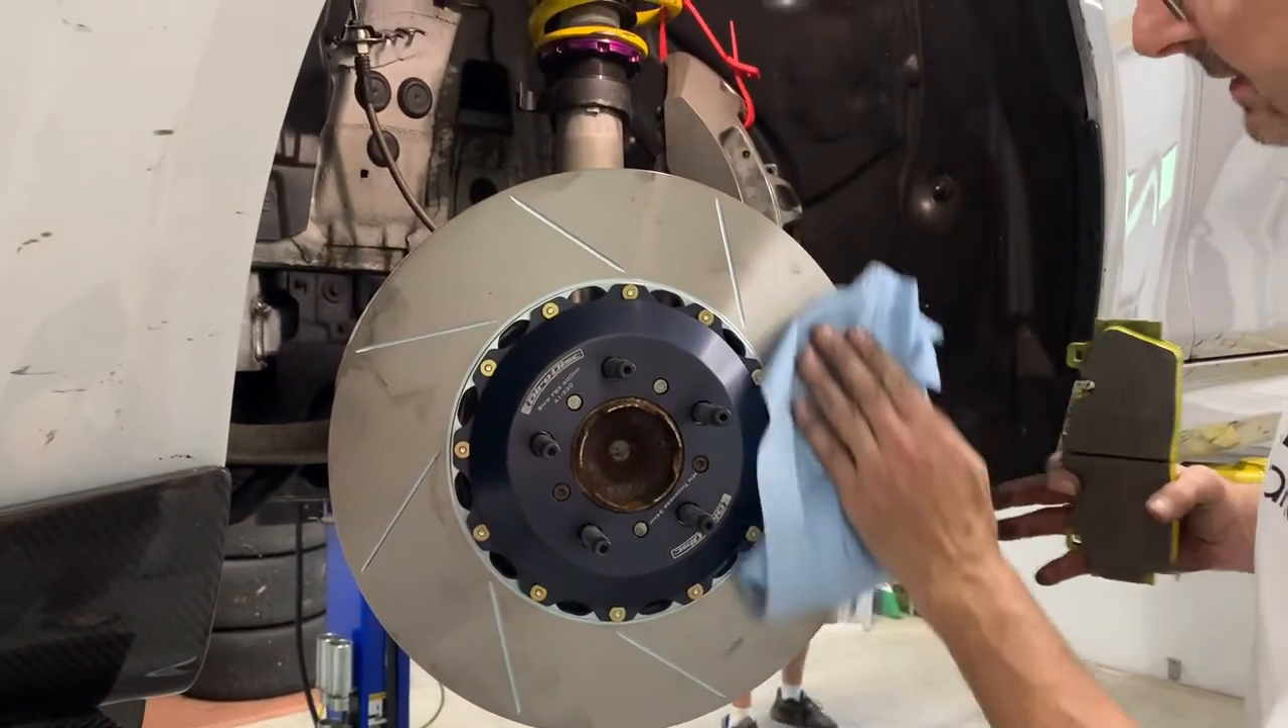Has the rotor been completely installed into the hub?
Yes.